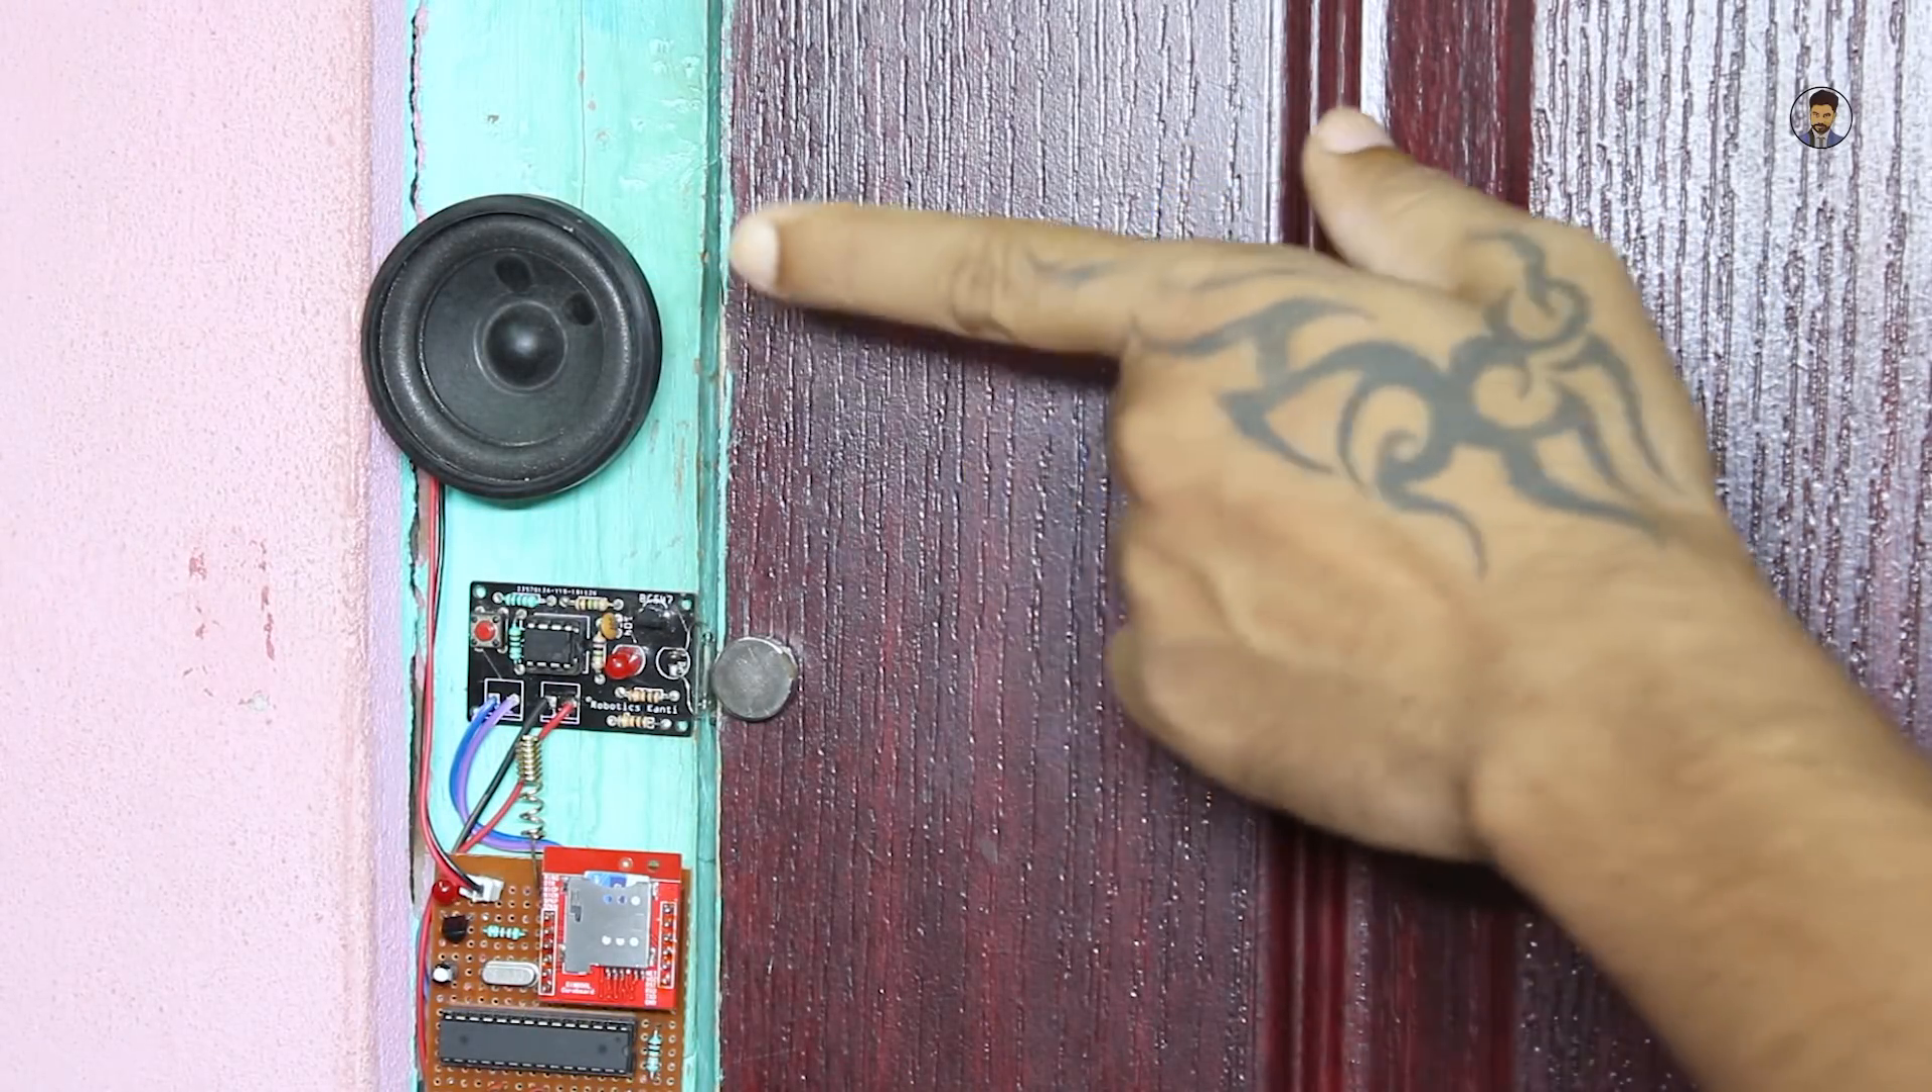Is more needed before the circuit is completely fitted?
No.